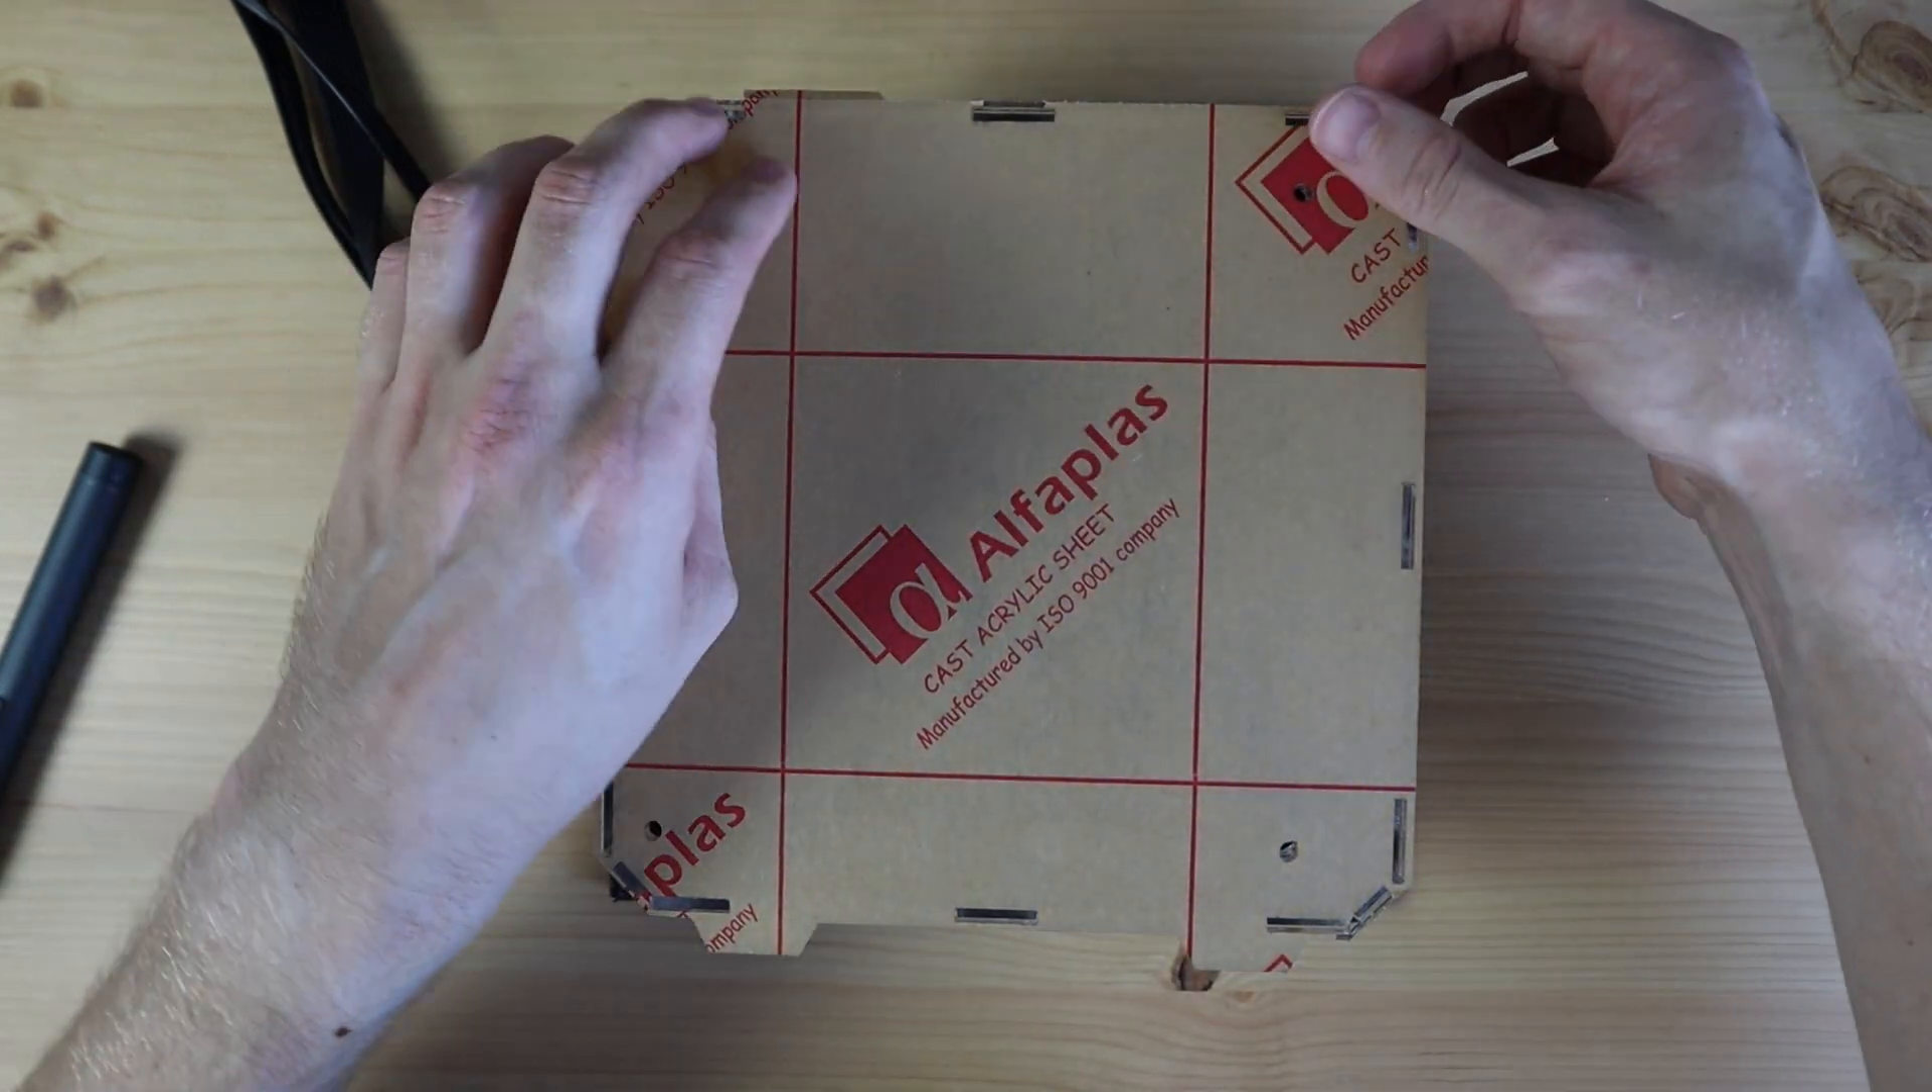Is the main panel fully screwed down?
No.